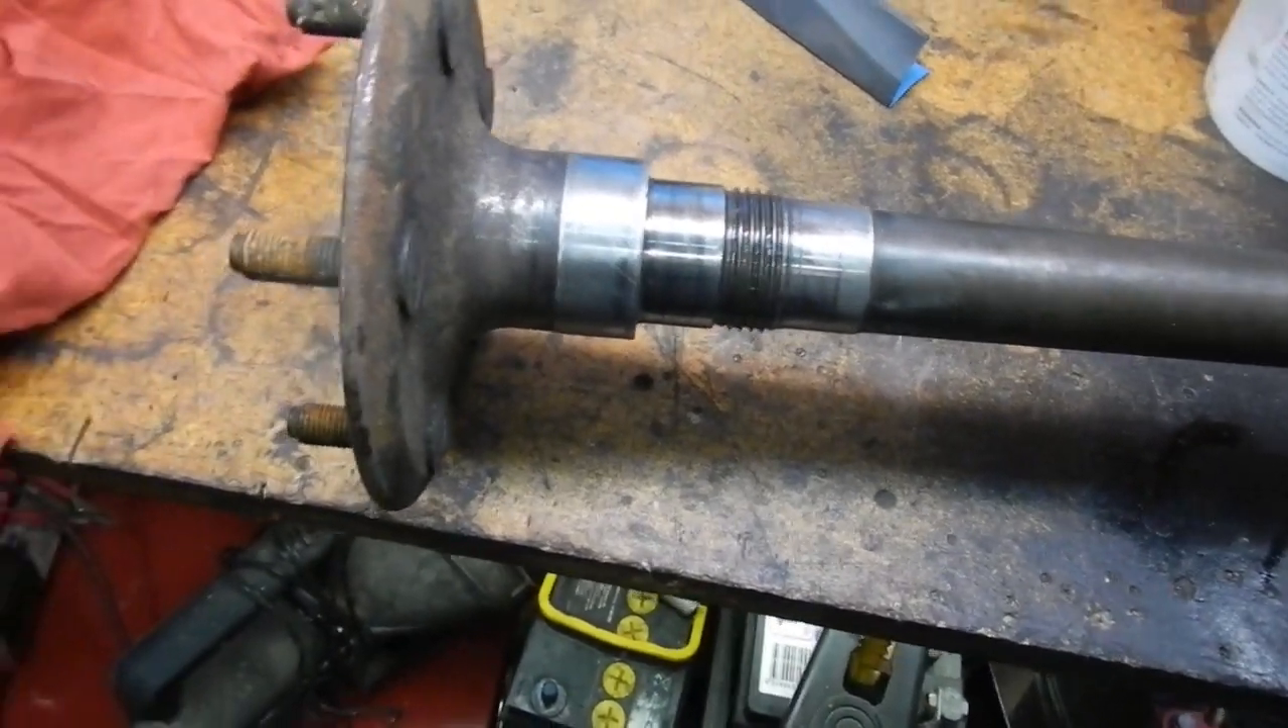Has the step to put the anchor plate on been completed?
No.